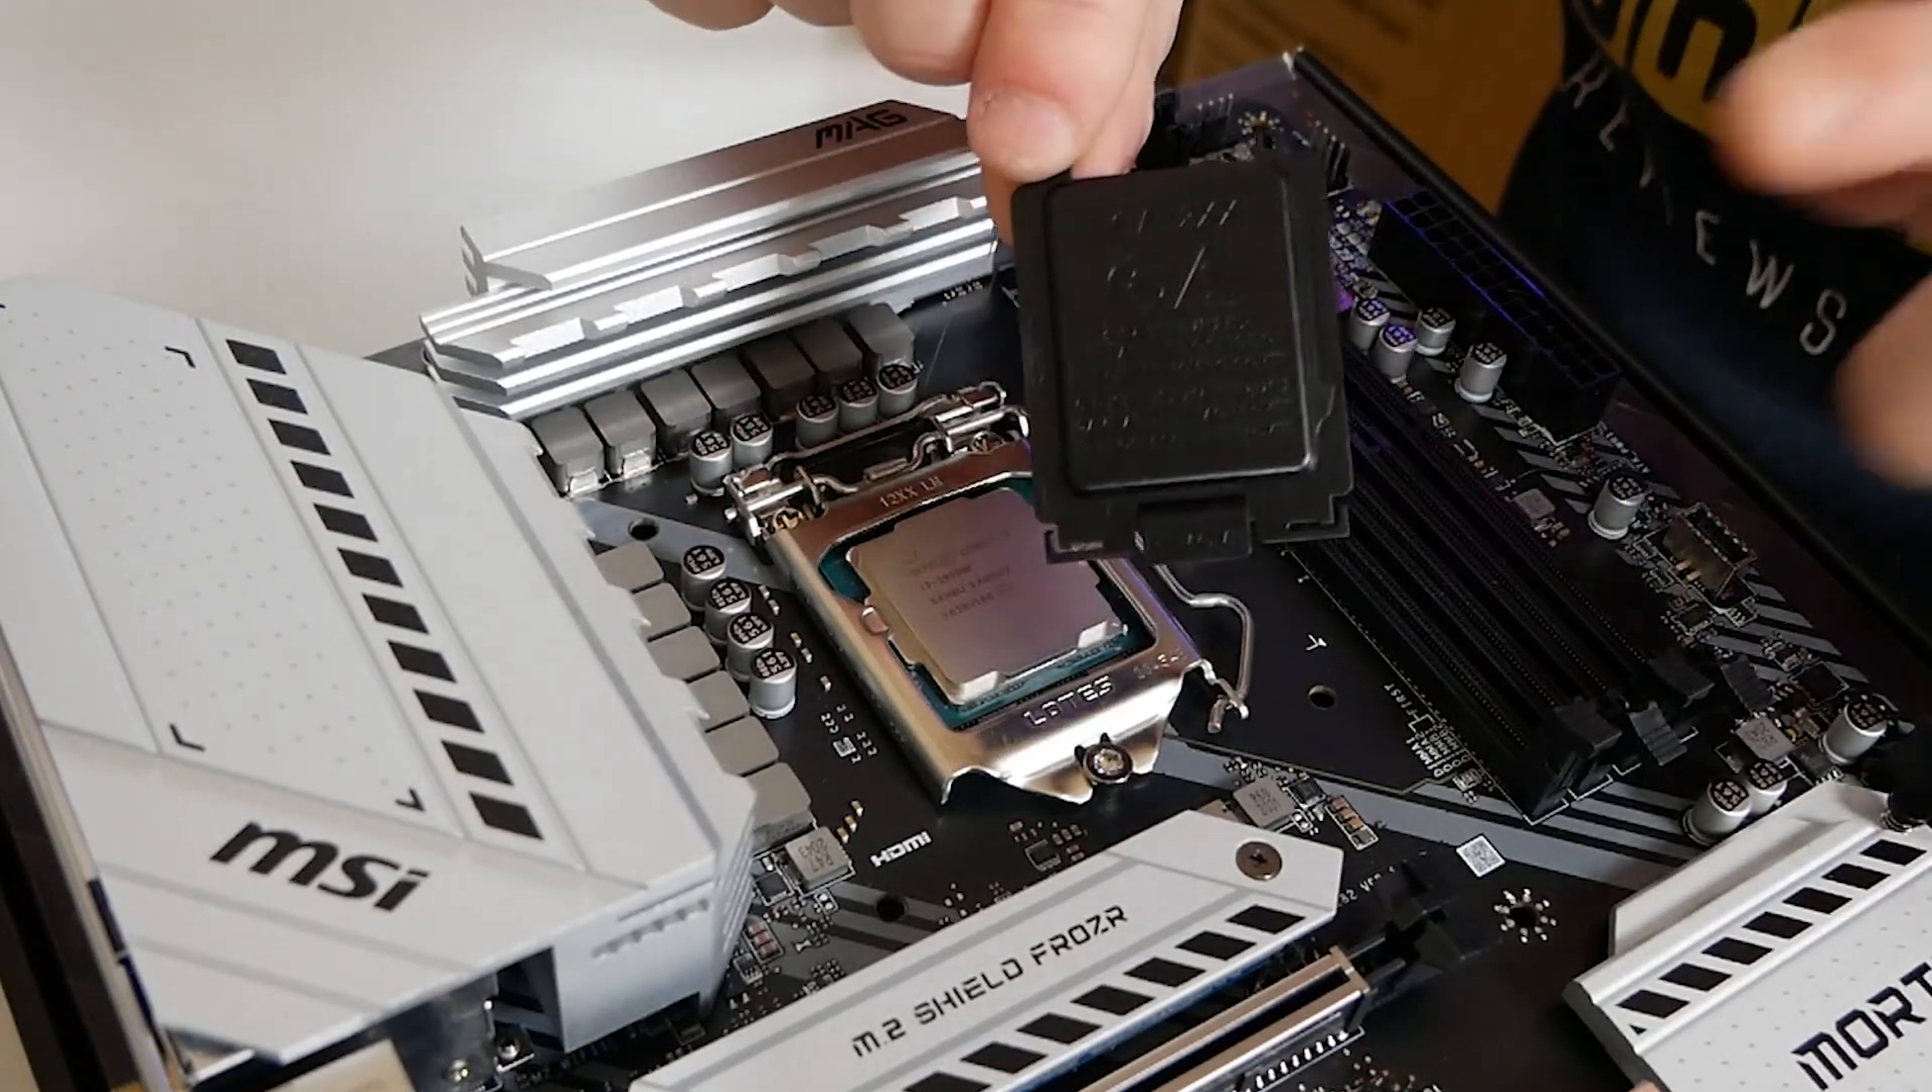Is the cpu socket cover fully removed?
Yes.